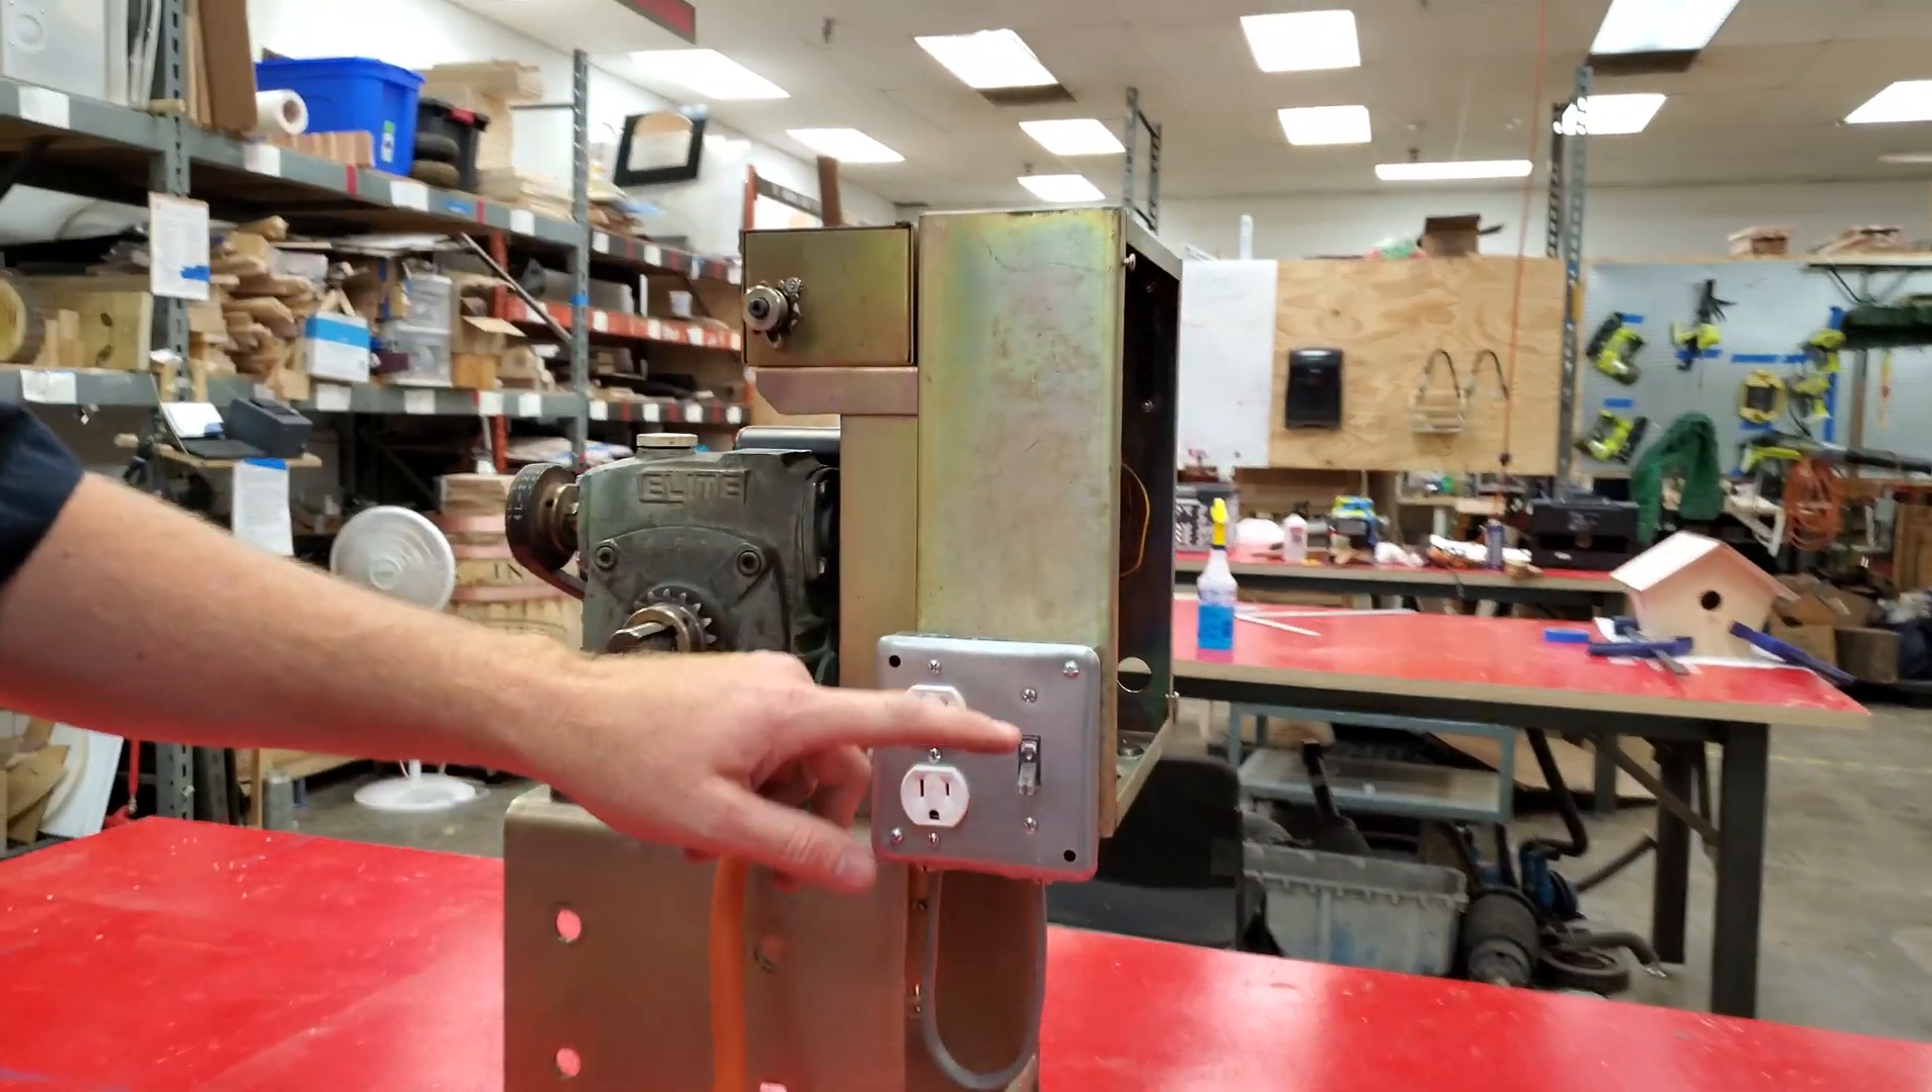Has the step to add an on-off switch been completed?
Yes.